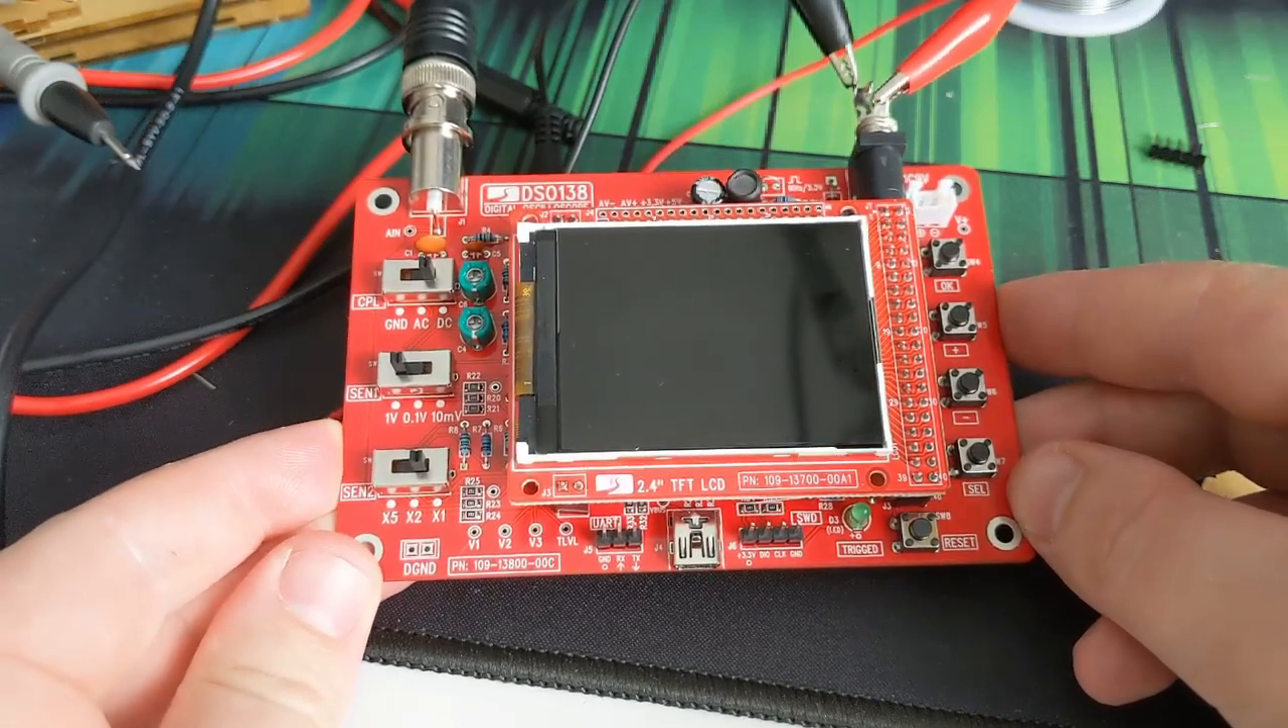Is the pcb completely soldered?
Yes.